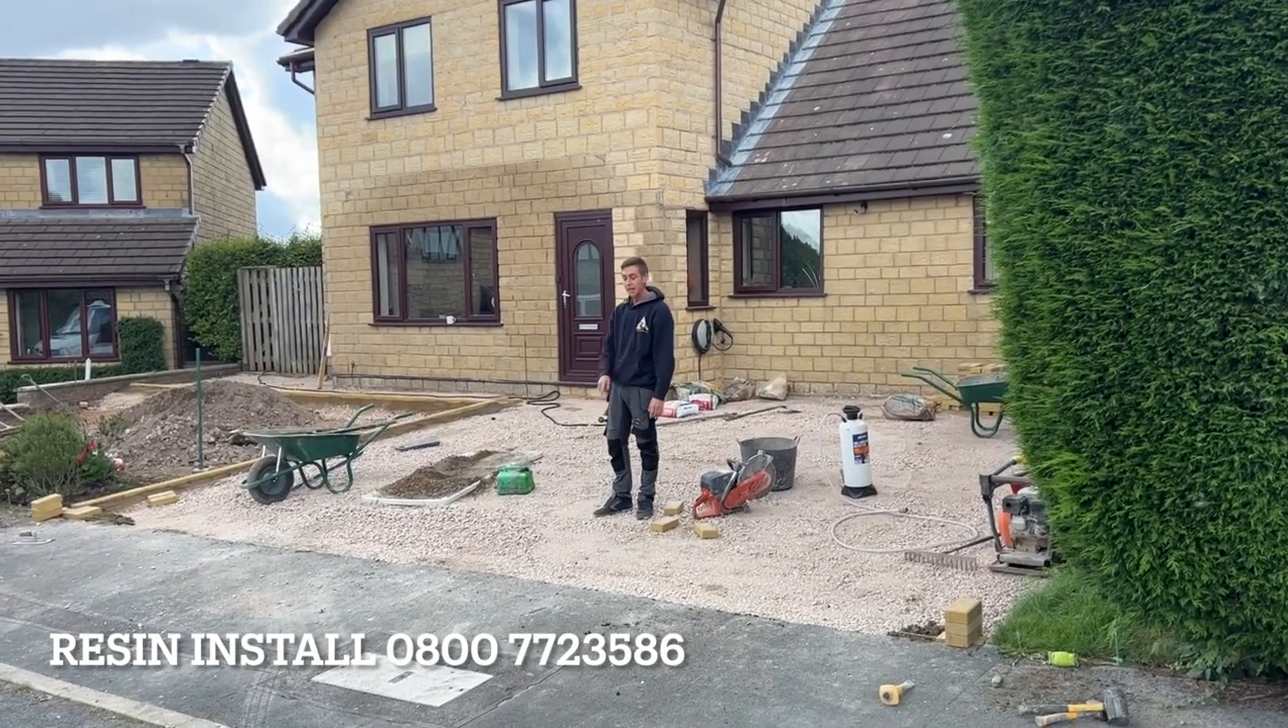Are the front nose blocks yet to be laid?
Yes.